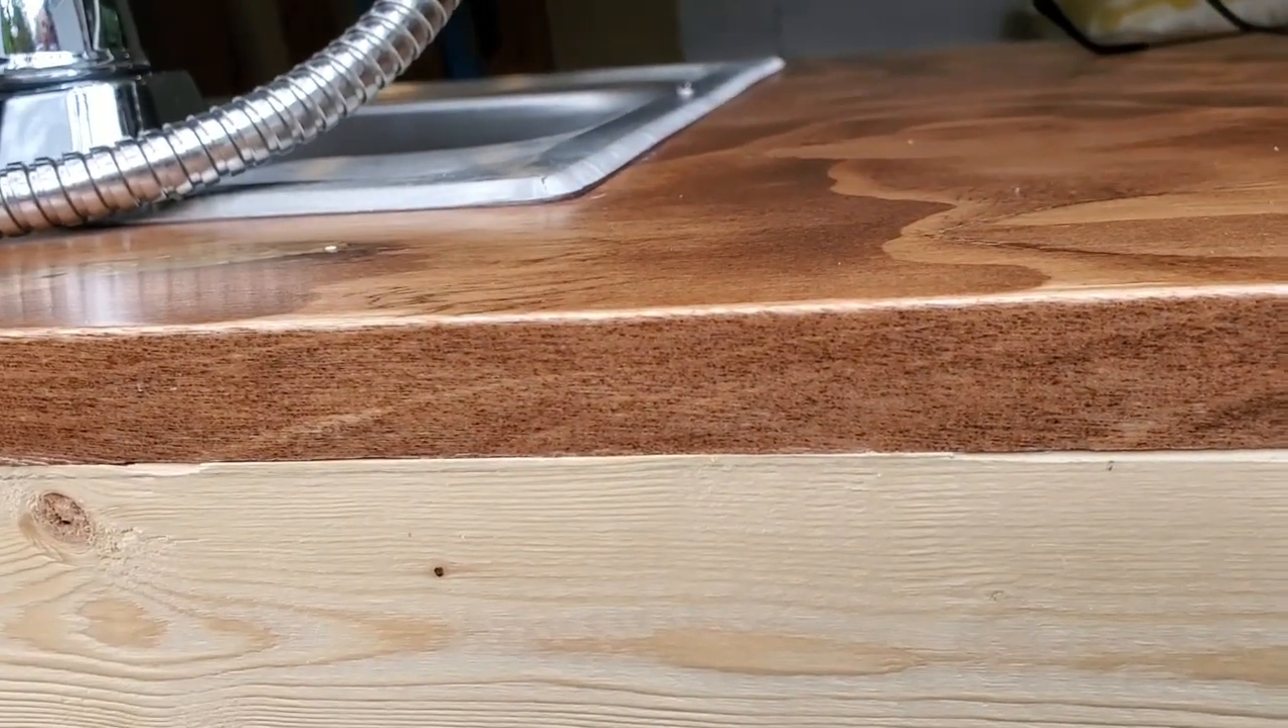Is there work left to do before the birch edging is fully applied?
No.